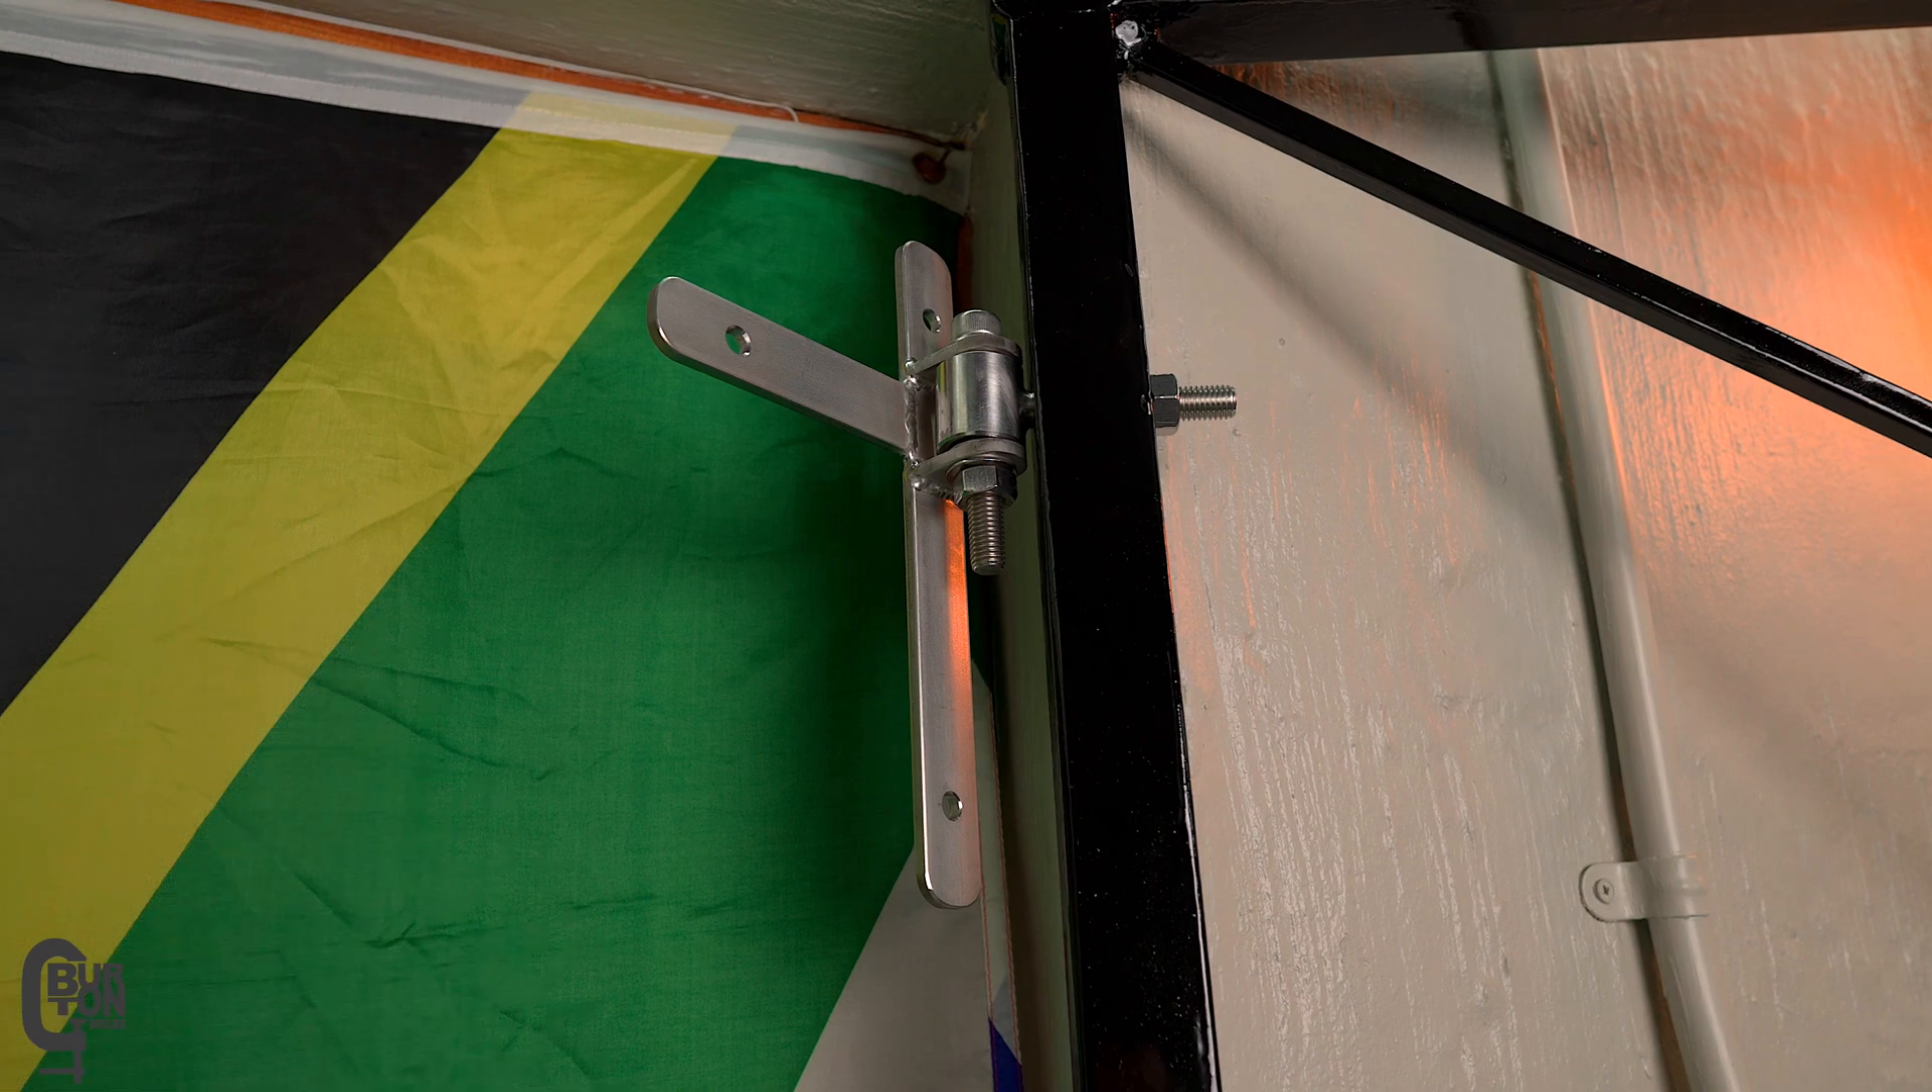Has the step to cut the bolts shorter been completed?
No.